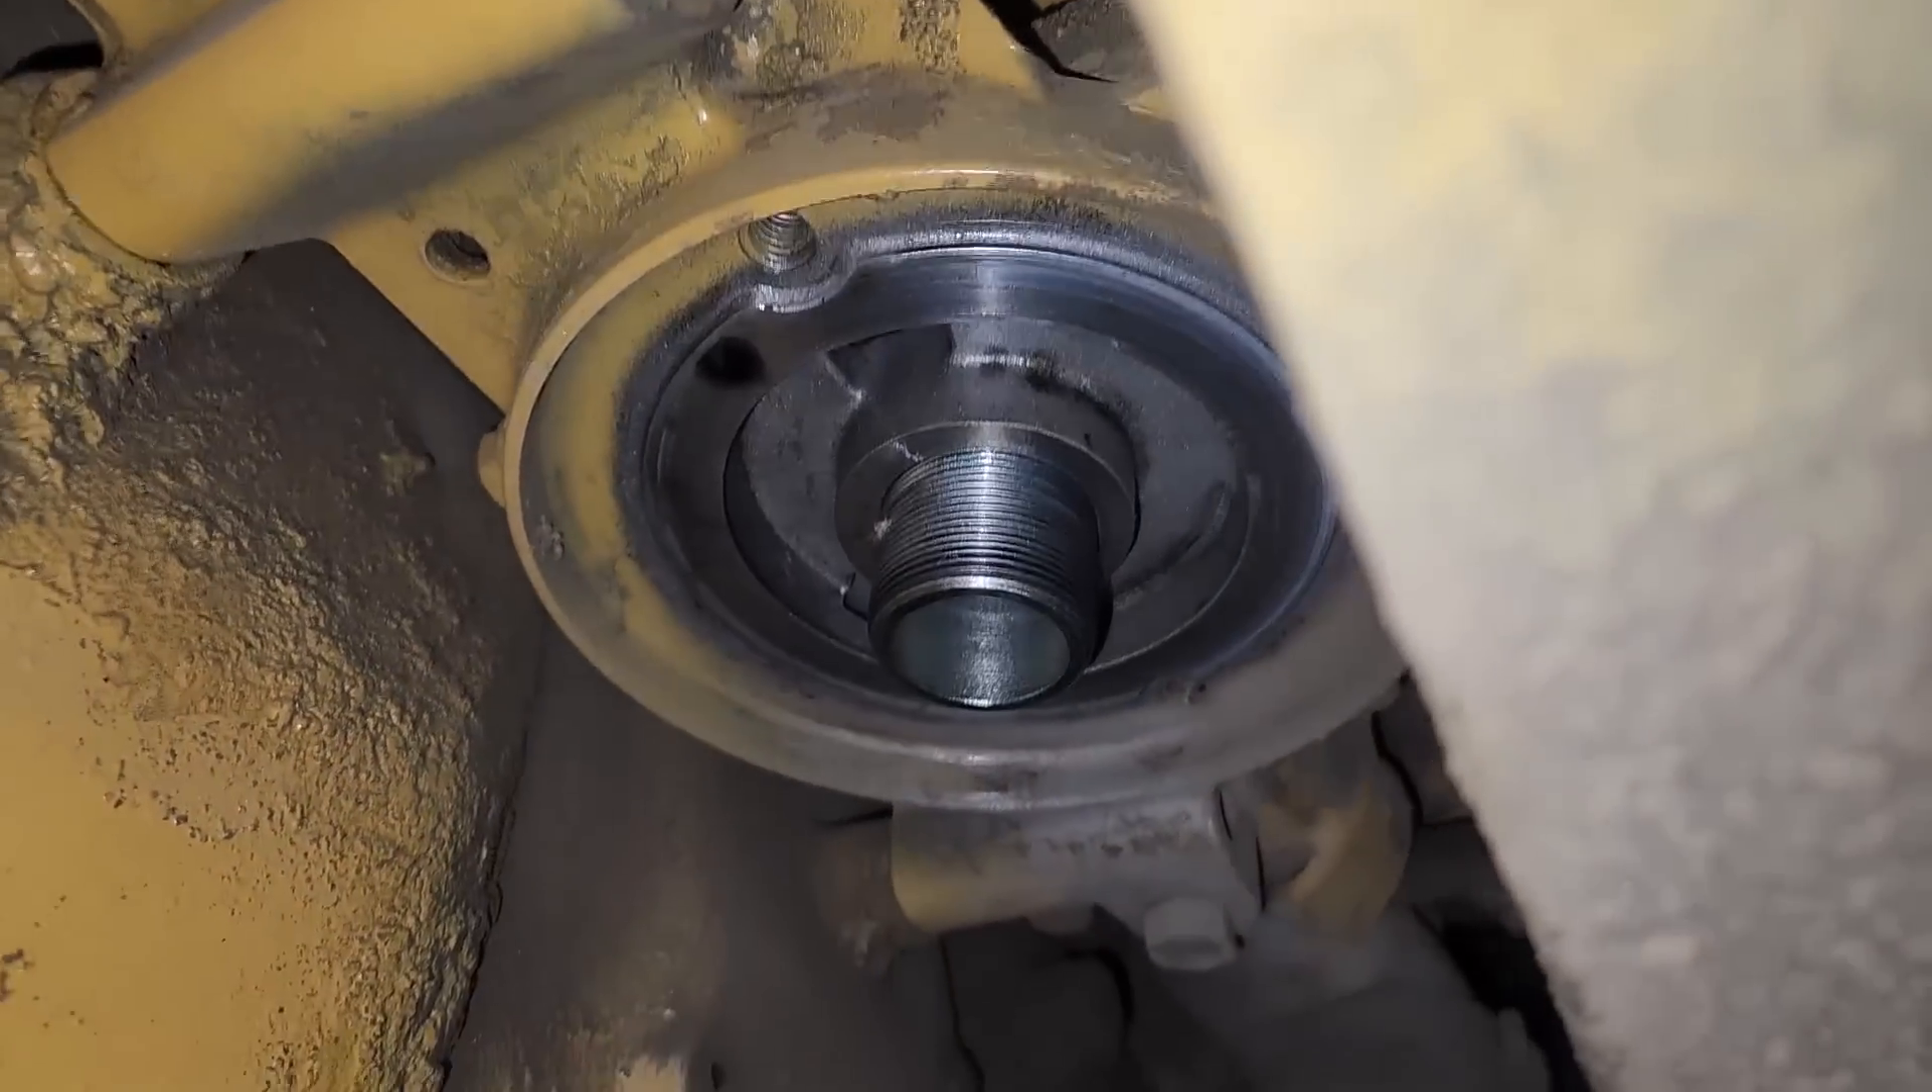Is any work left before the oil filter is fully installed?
Yes.